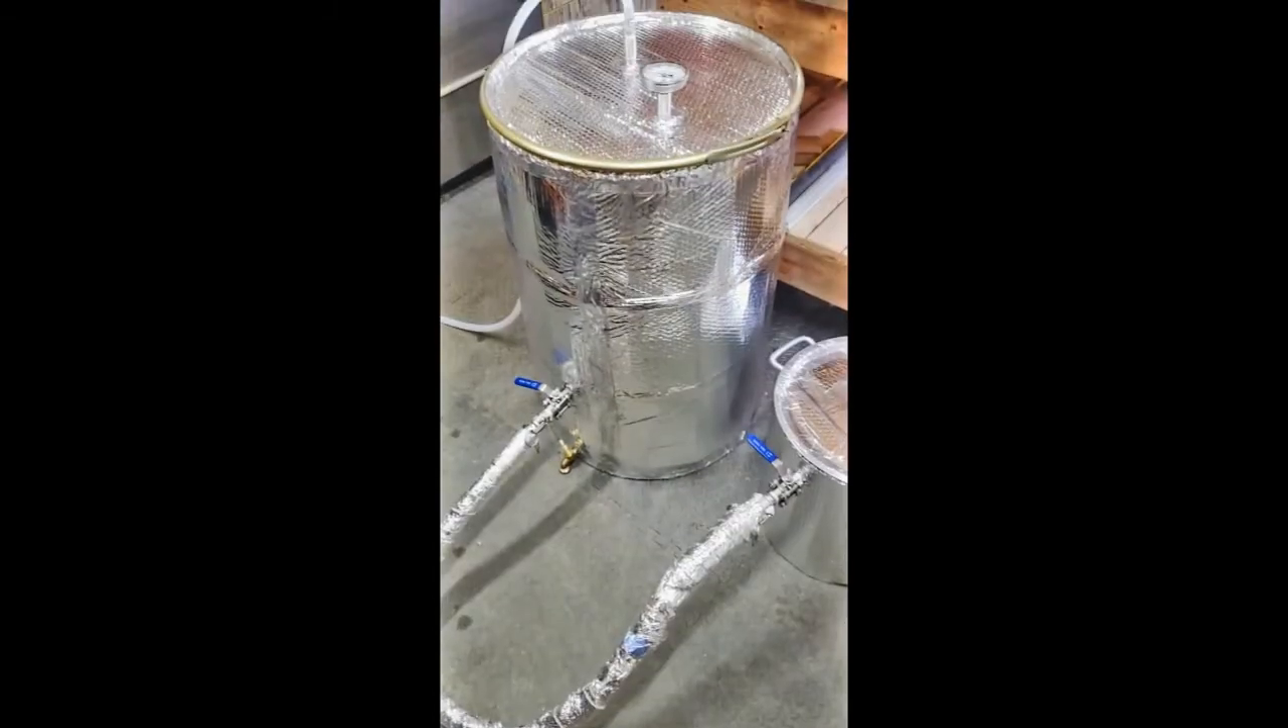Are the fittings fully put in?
Yes.